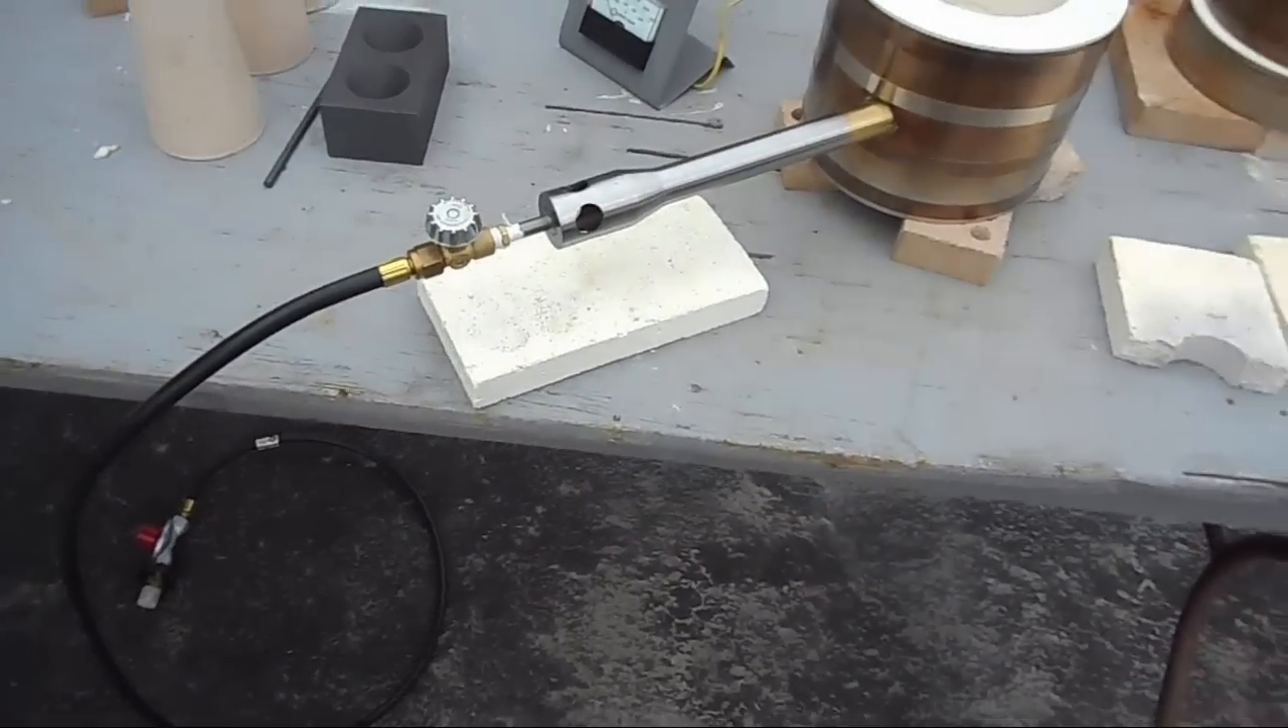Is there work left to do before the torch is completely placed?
No.